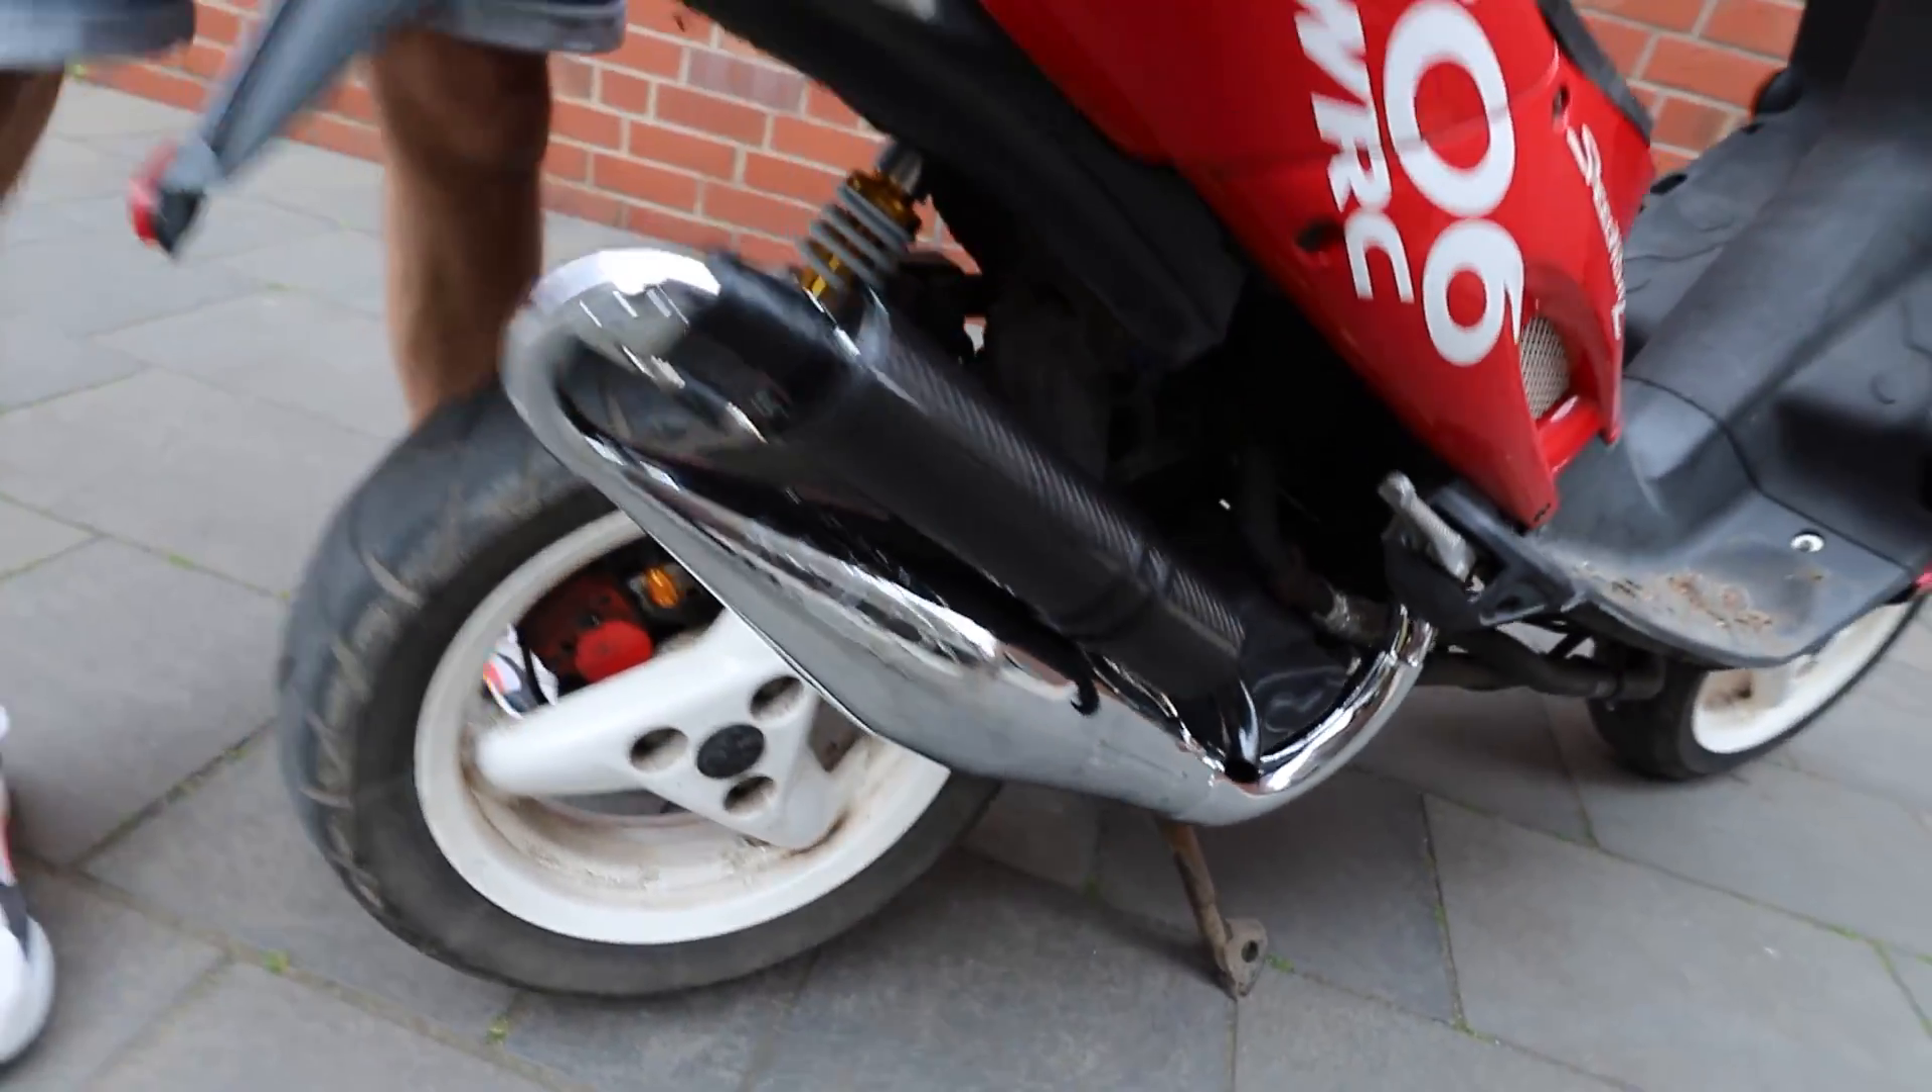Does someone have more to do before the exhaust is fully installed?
No.